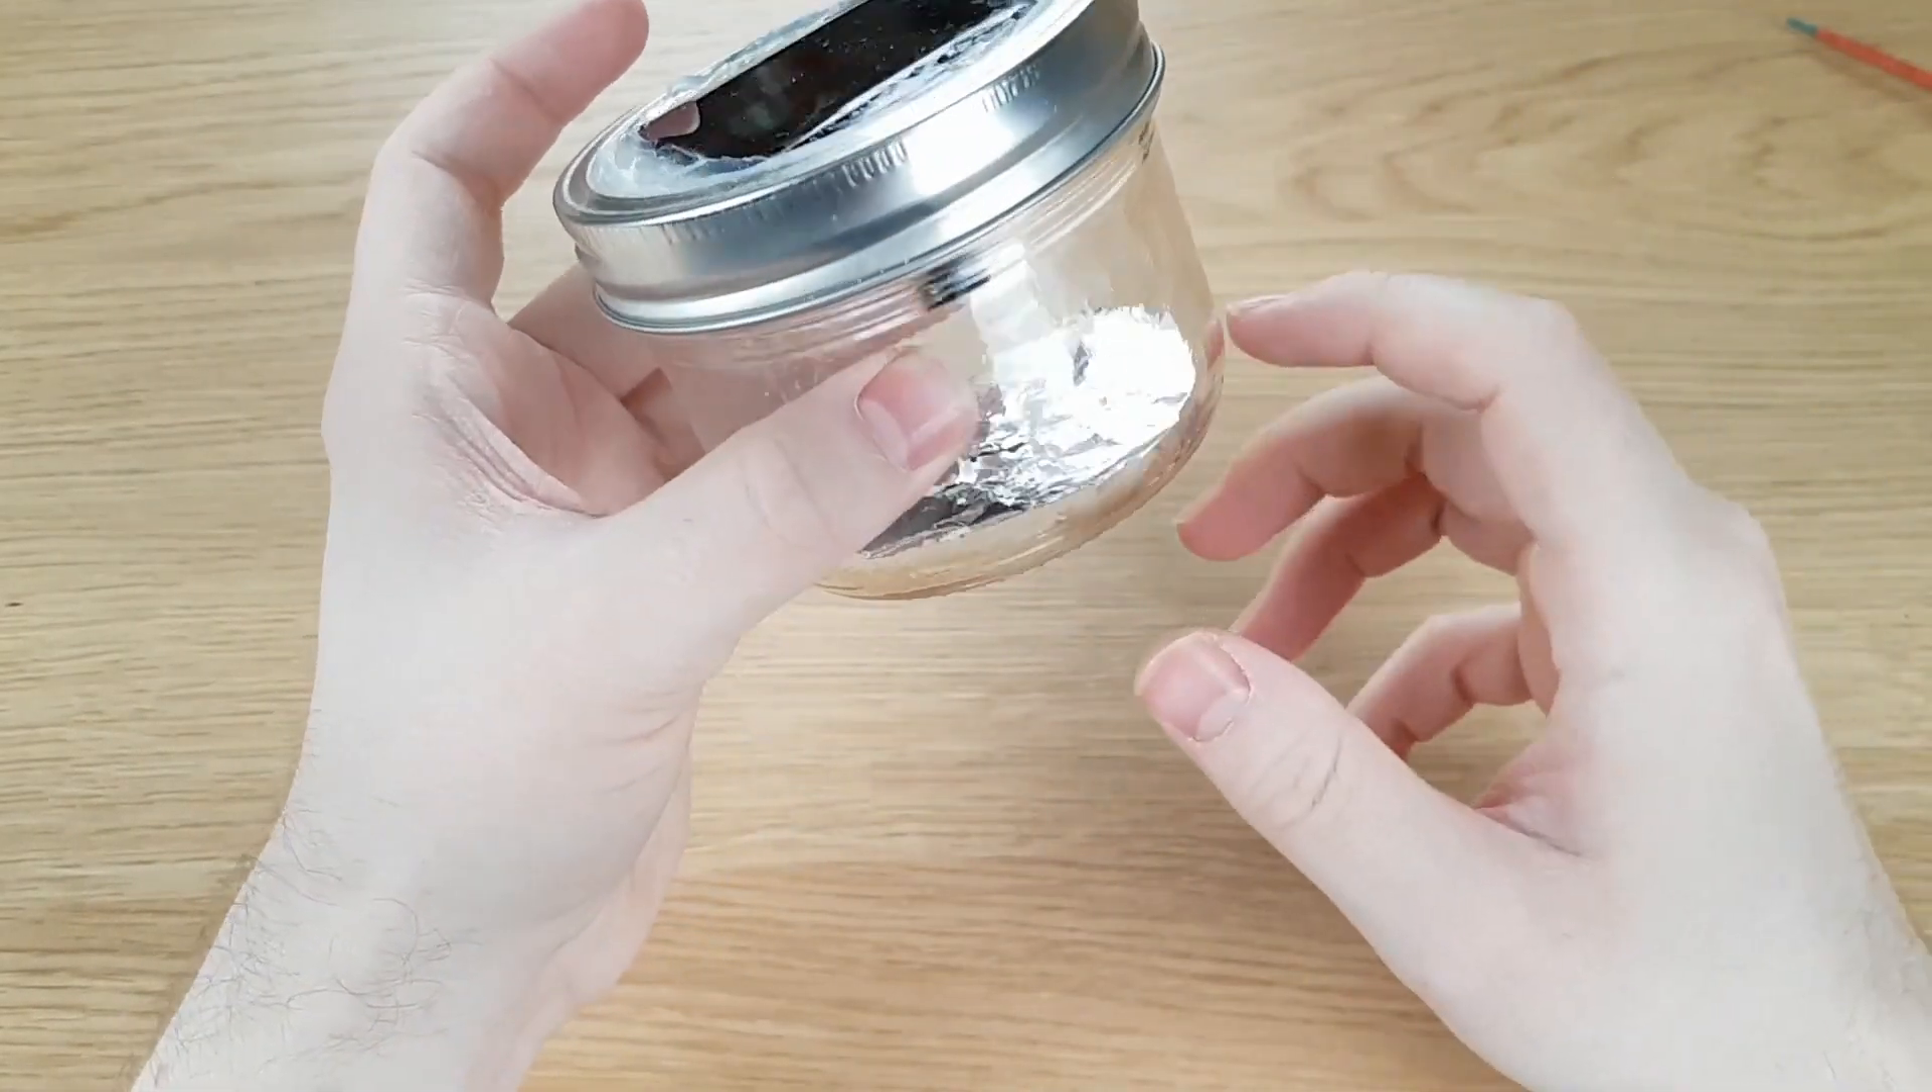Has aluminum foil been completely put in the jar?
Yes.